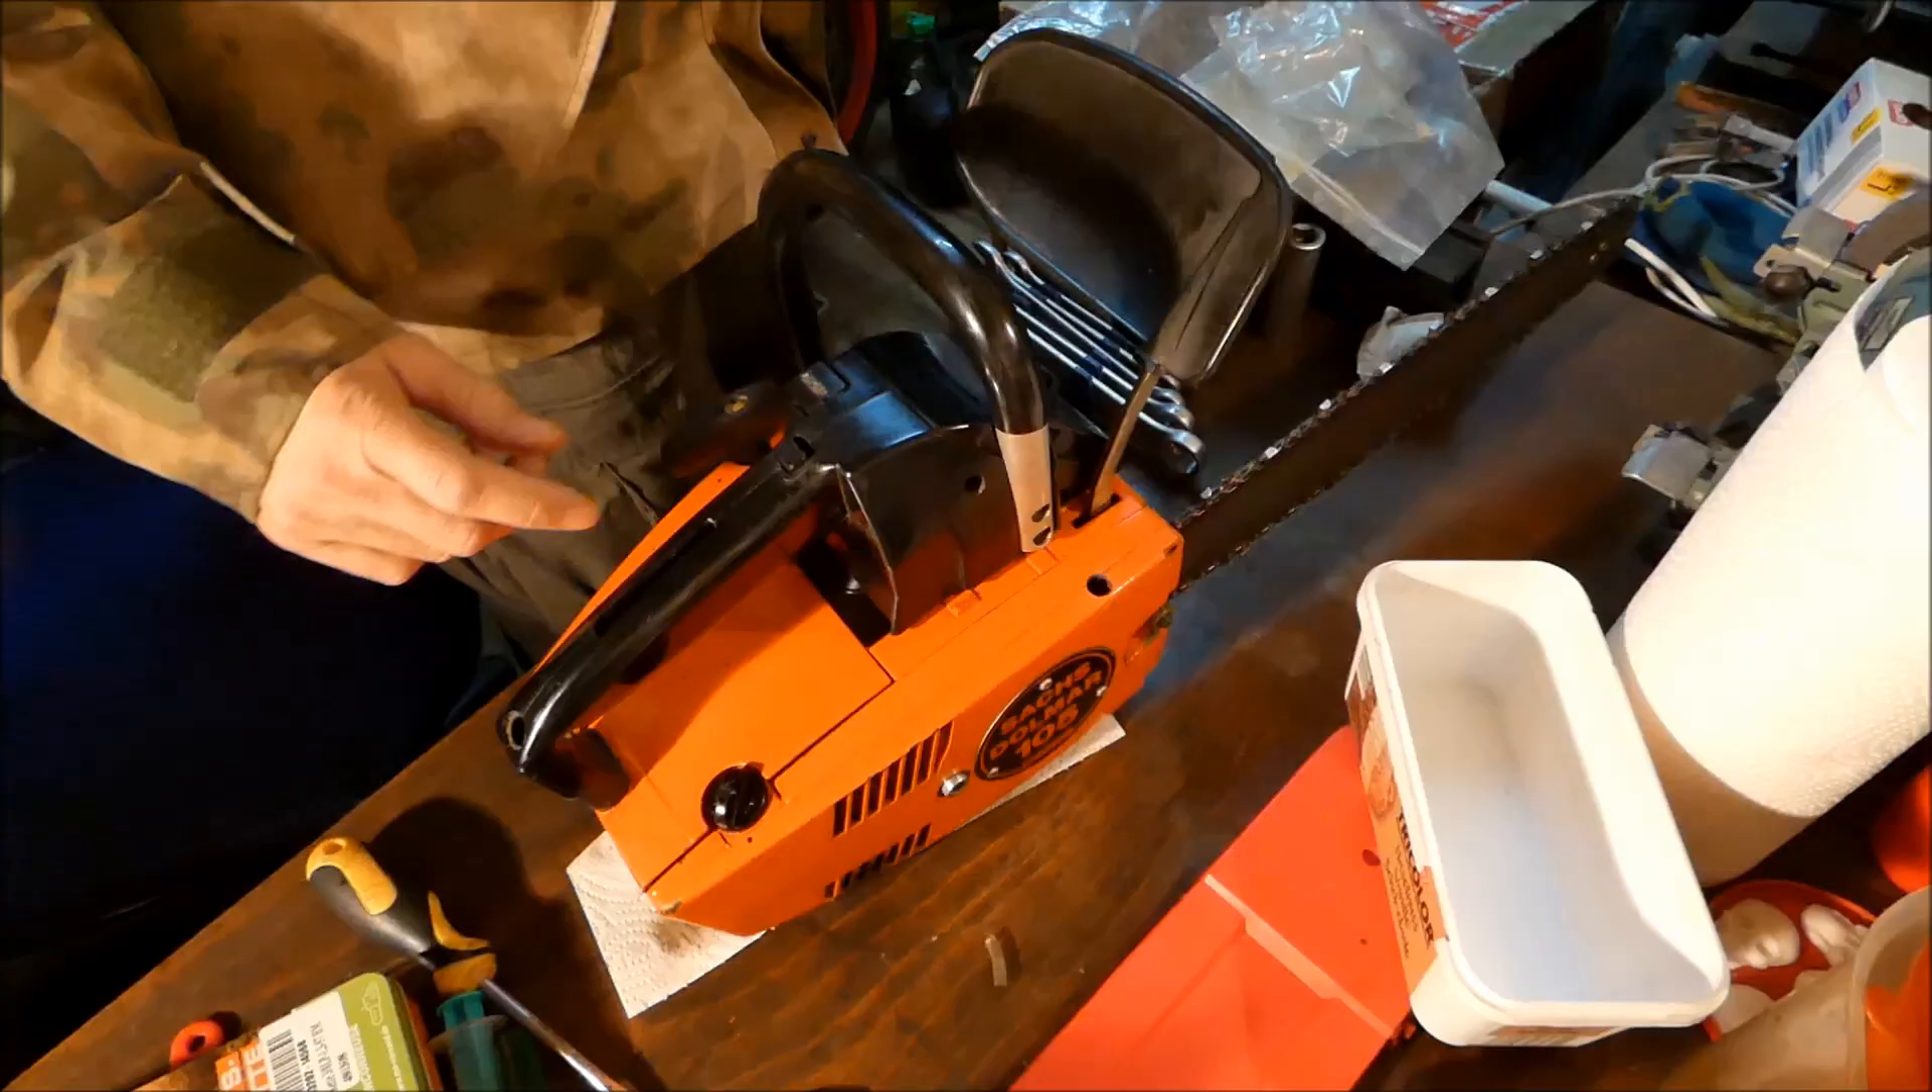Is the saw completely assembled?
Yes.